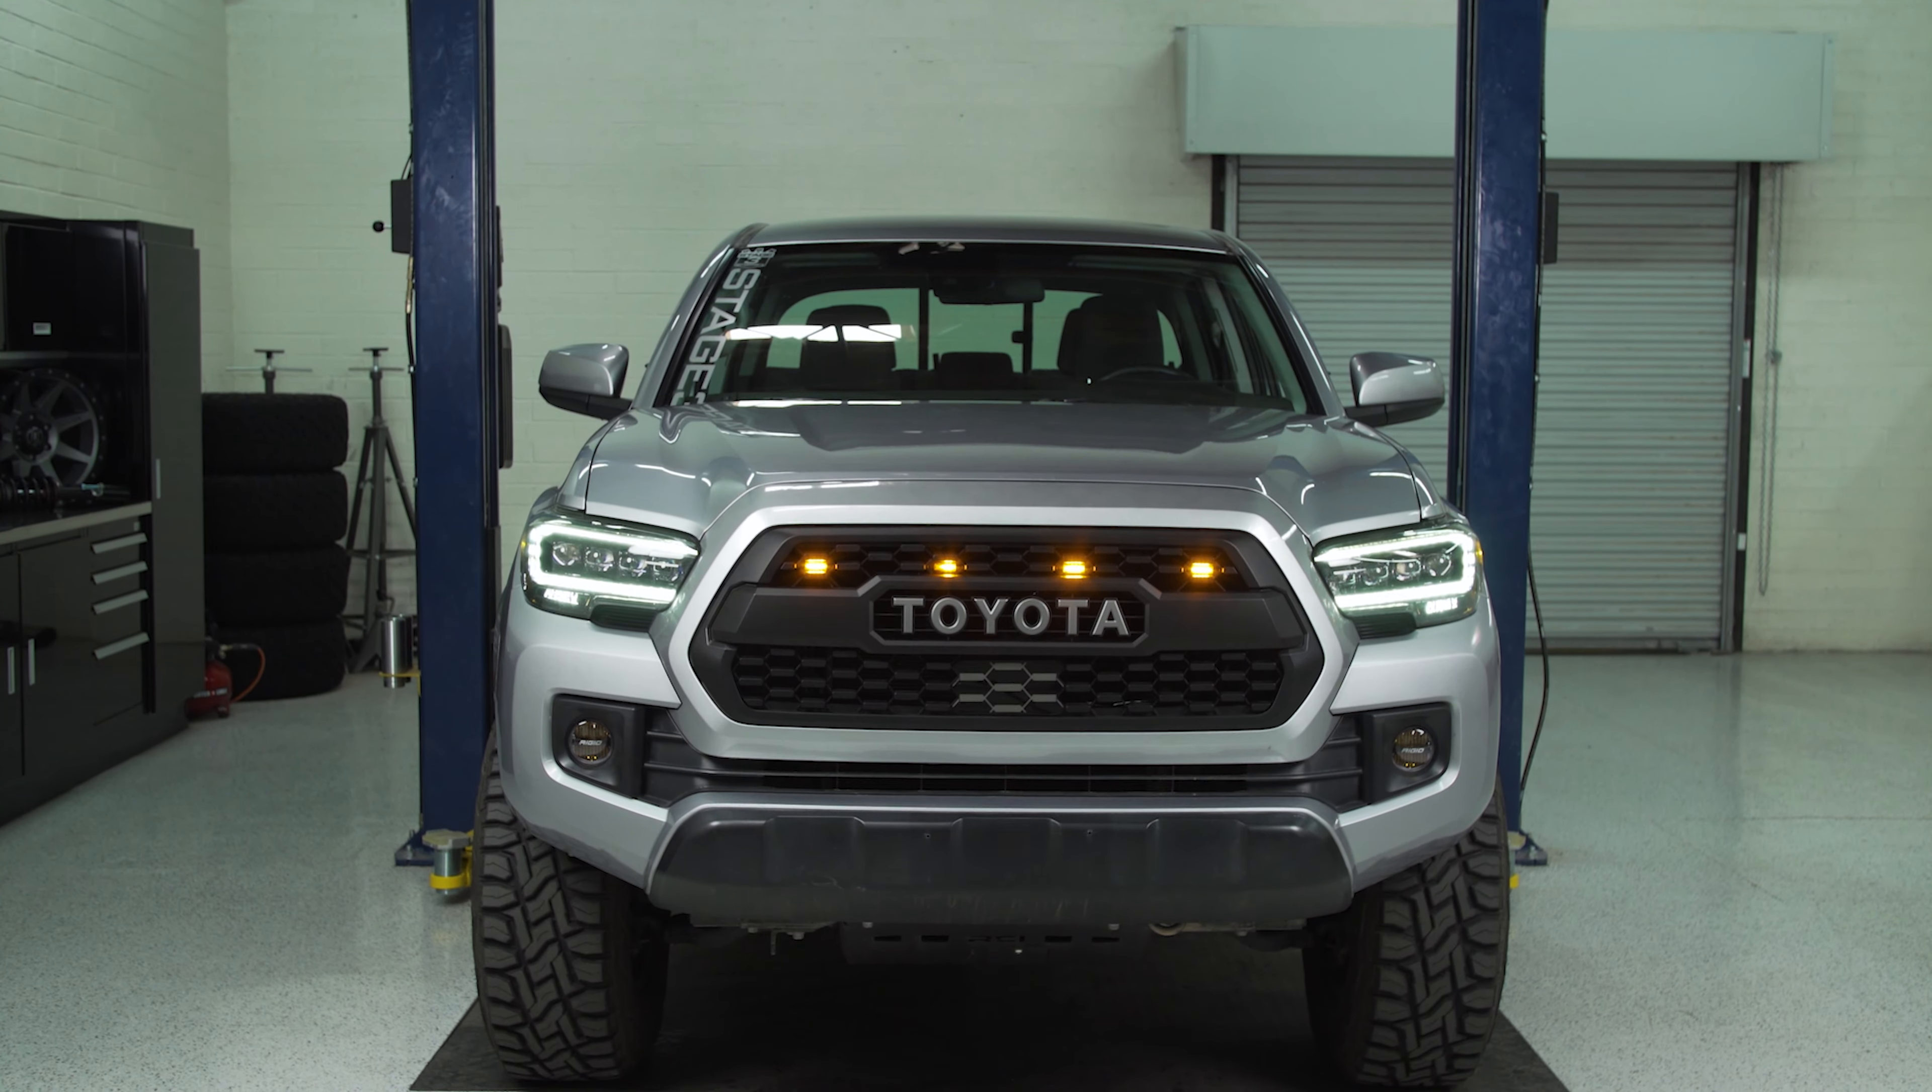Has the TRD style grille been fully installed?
Yes.